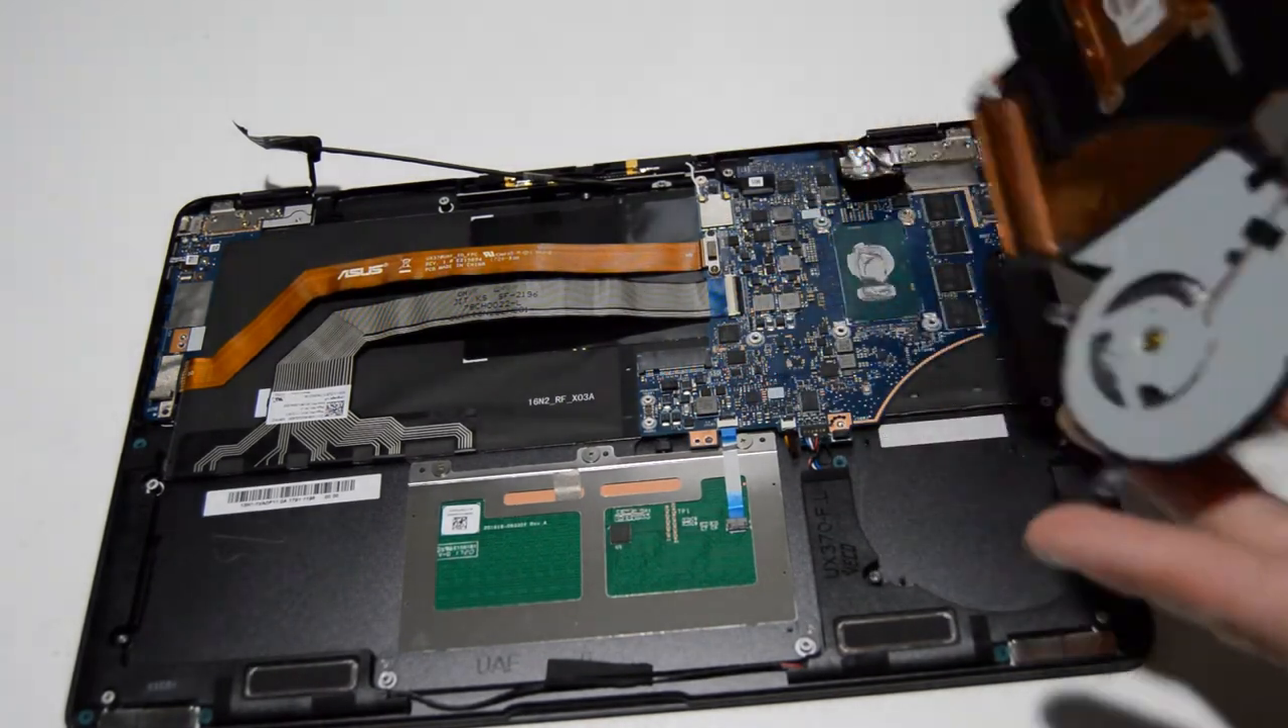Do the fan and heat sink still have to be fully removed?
No.